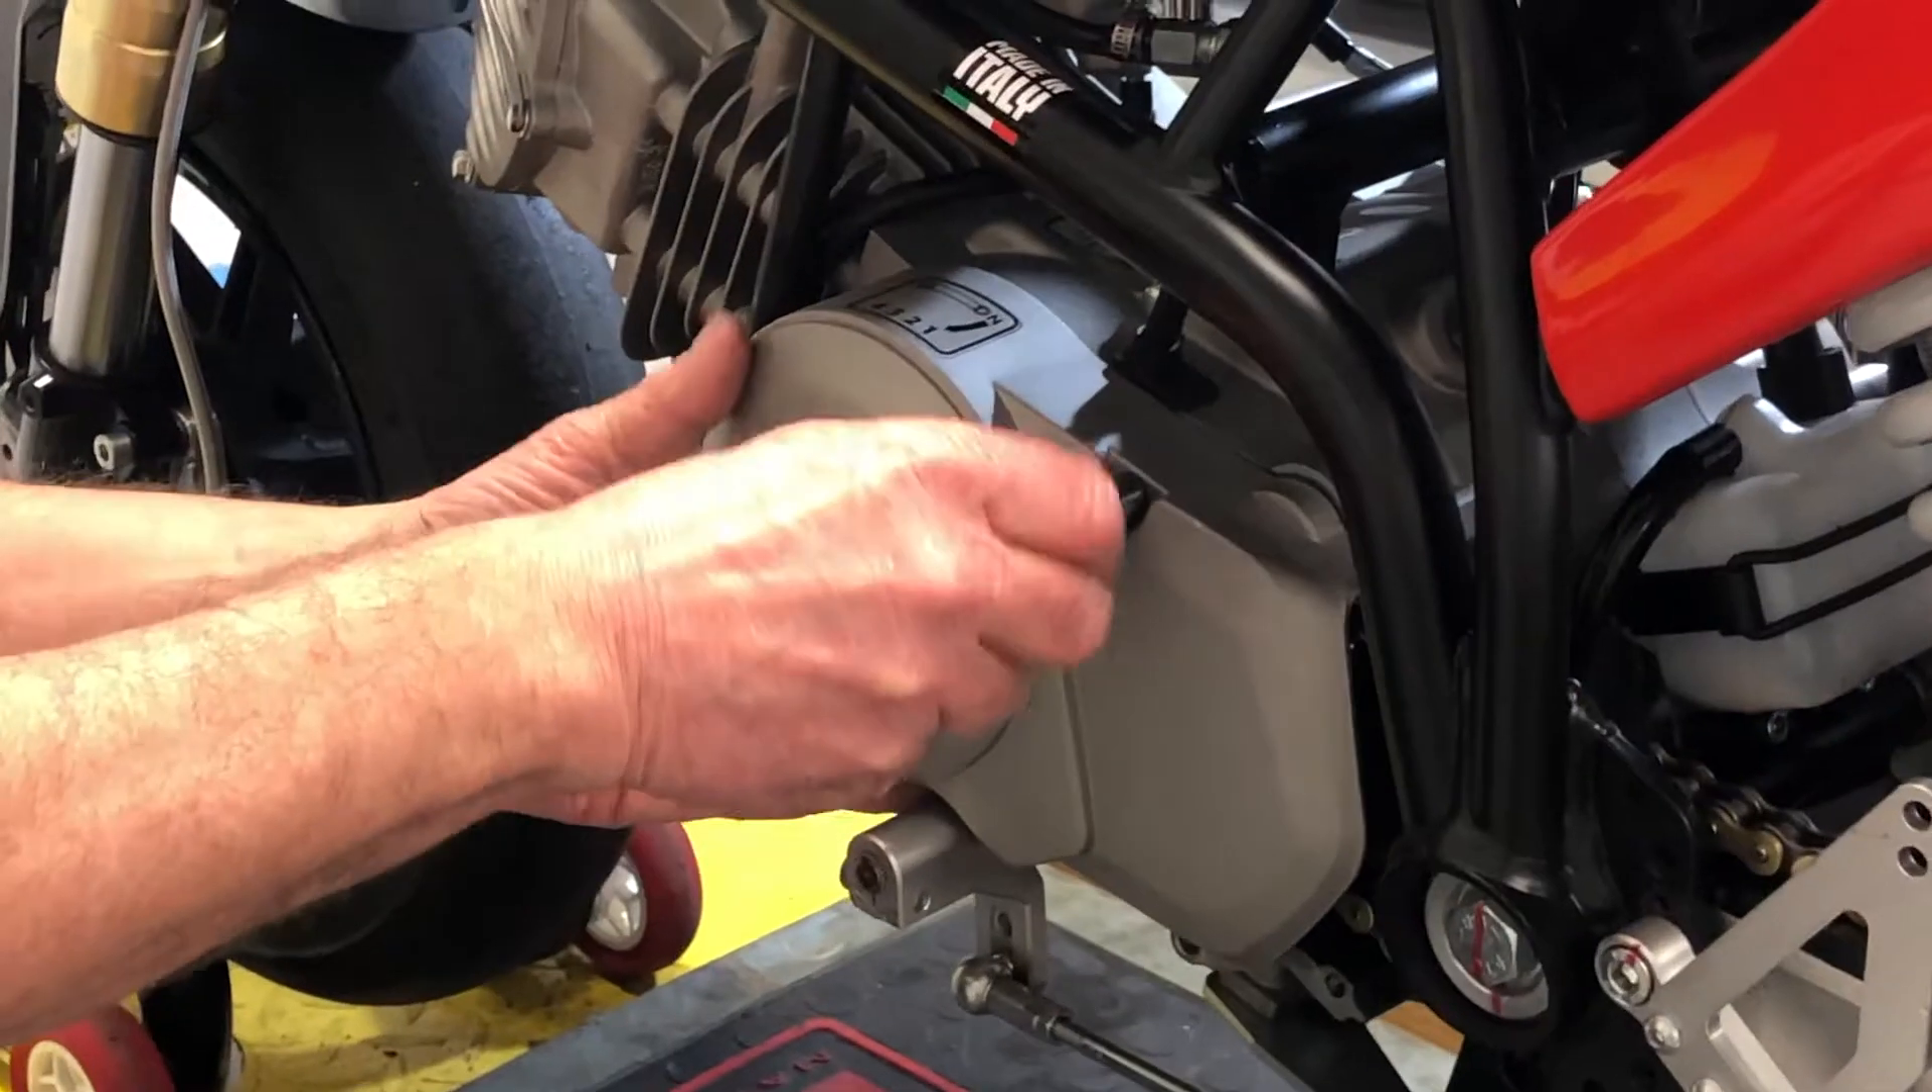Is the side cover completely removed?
No.